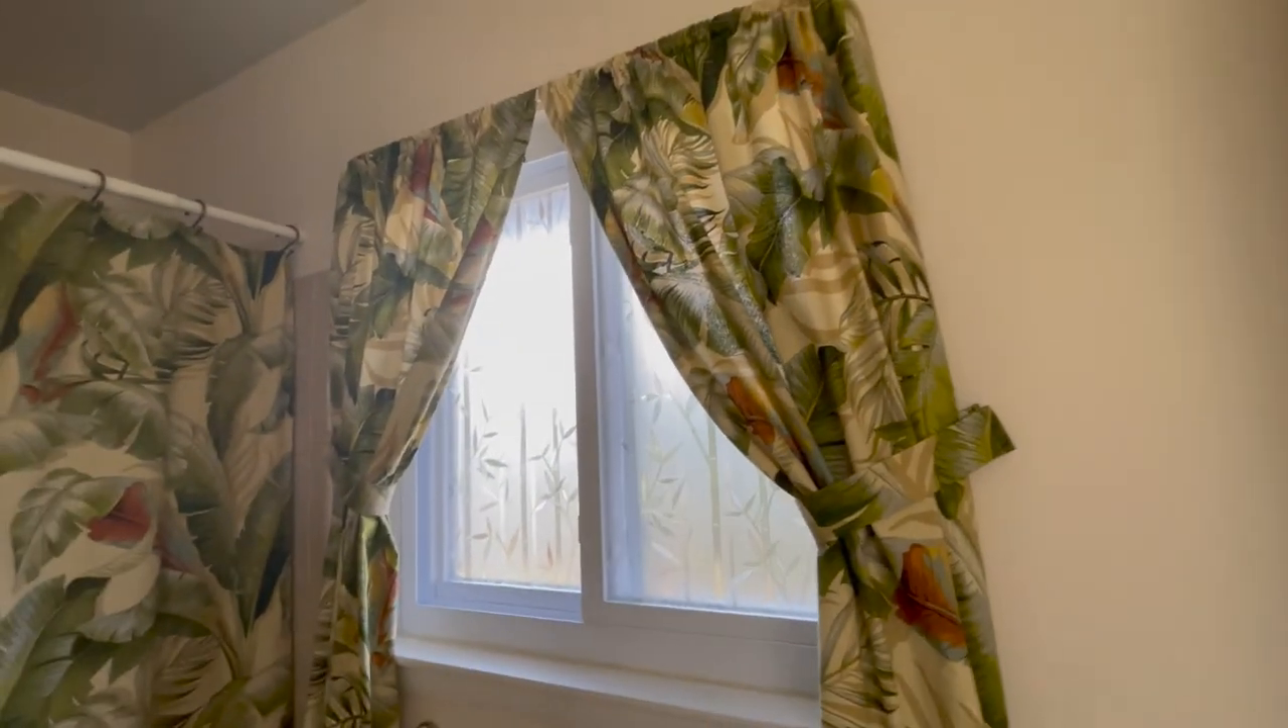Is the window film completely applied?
Yes.